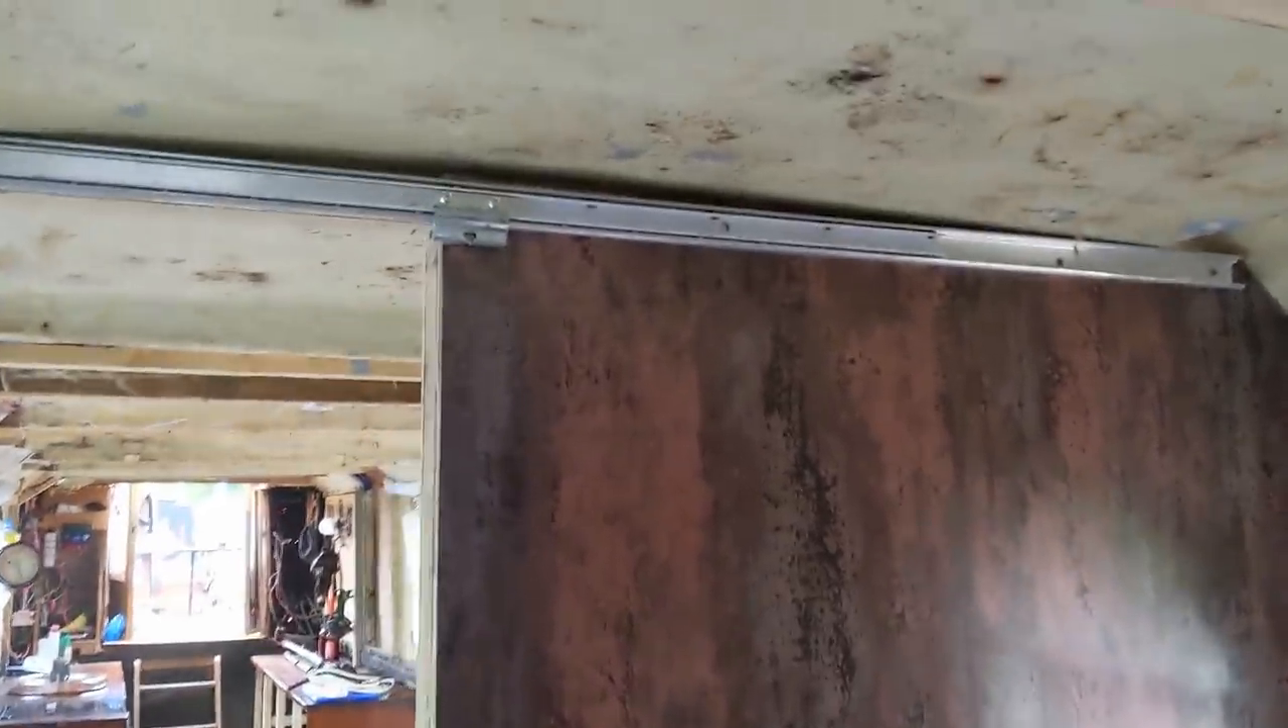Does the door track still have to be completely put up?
No.